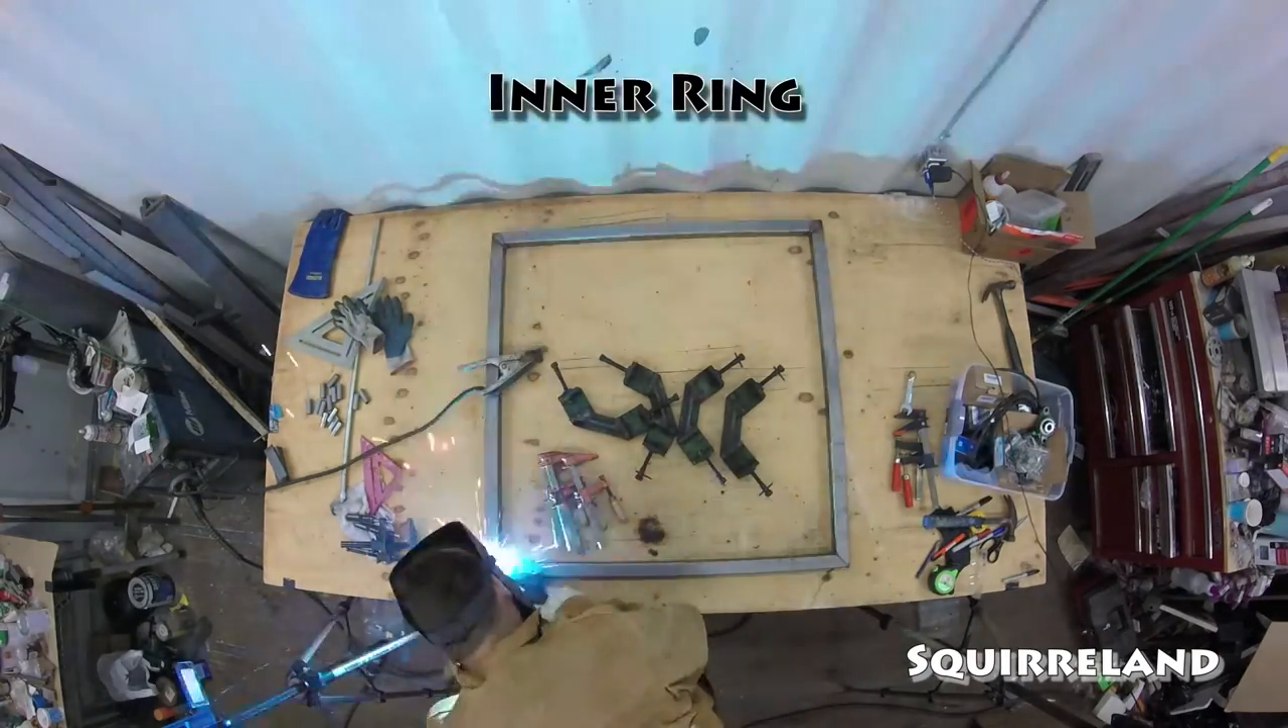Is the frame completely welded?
No.